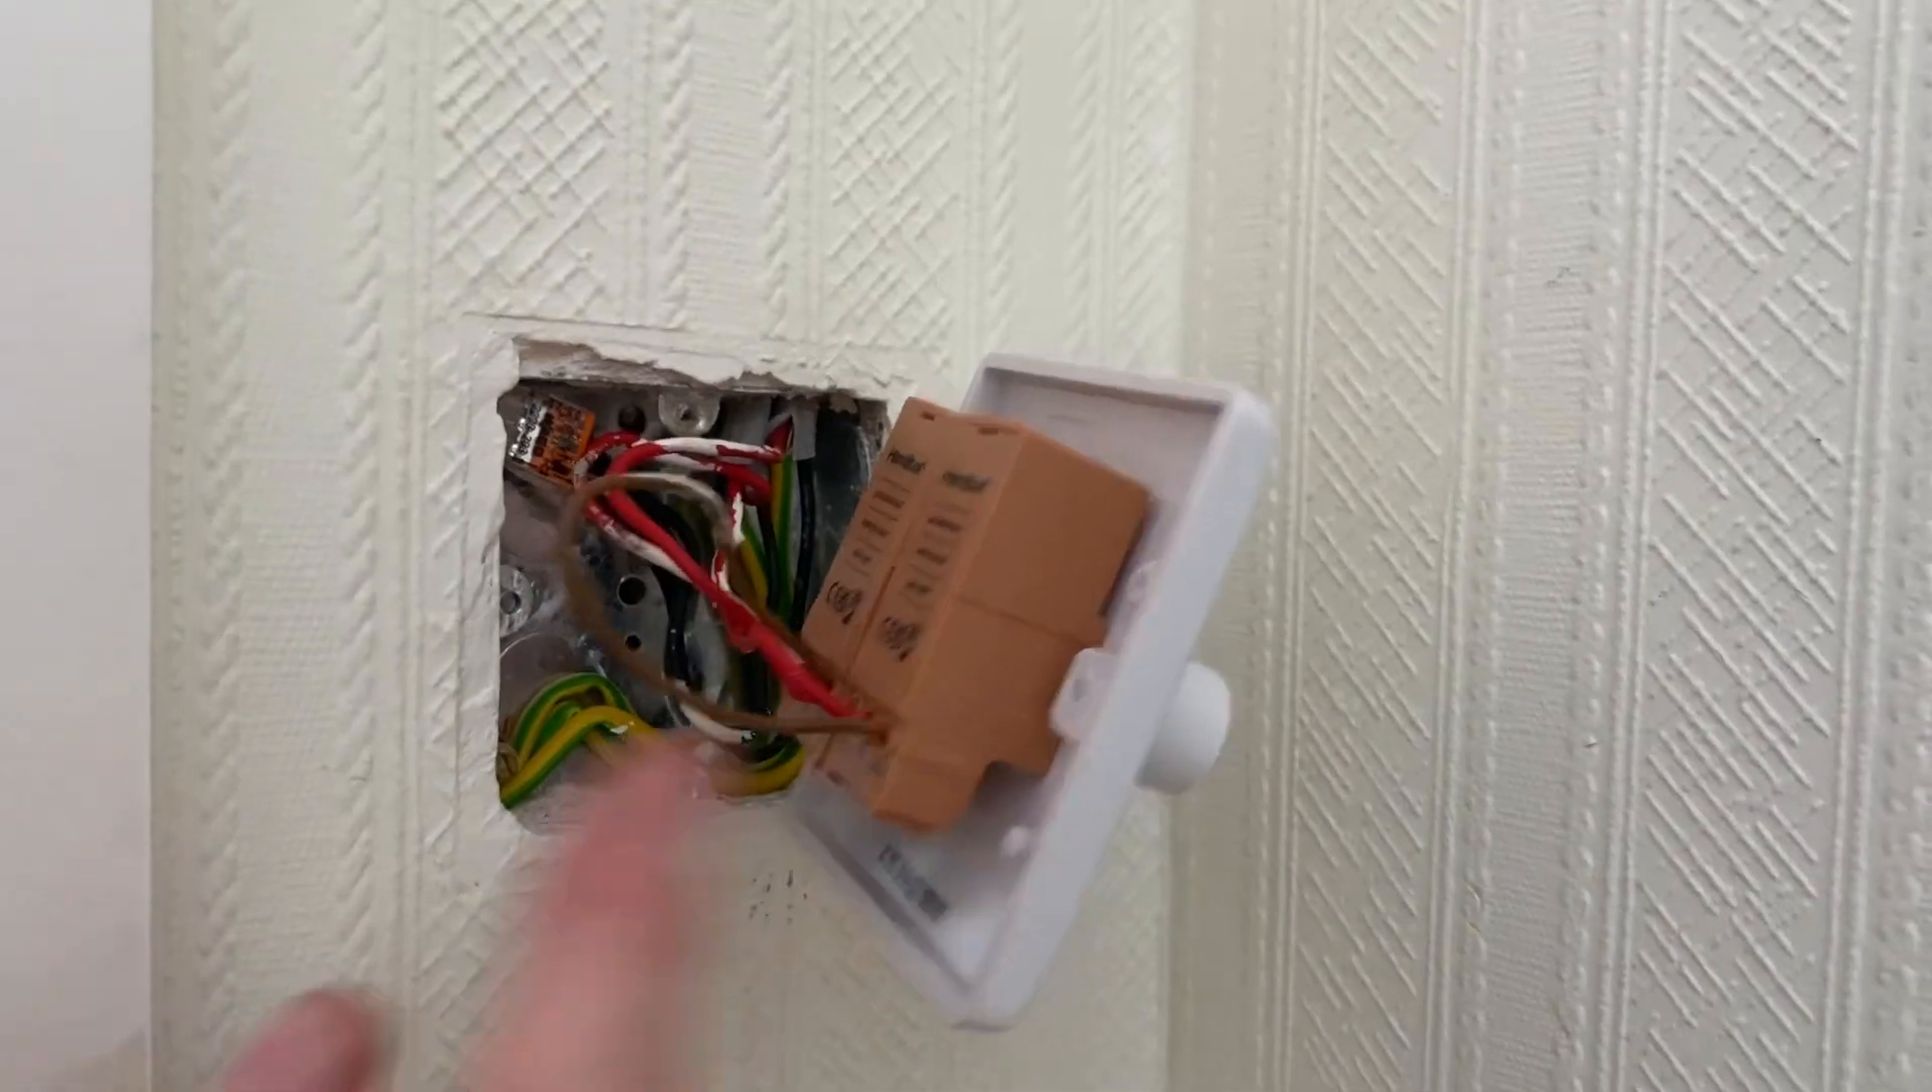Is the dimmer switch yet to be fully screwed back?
Yes.